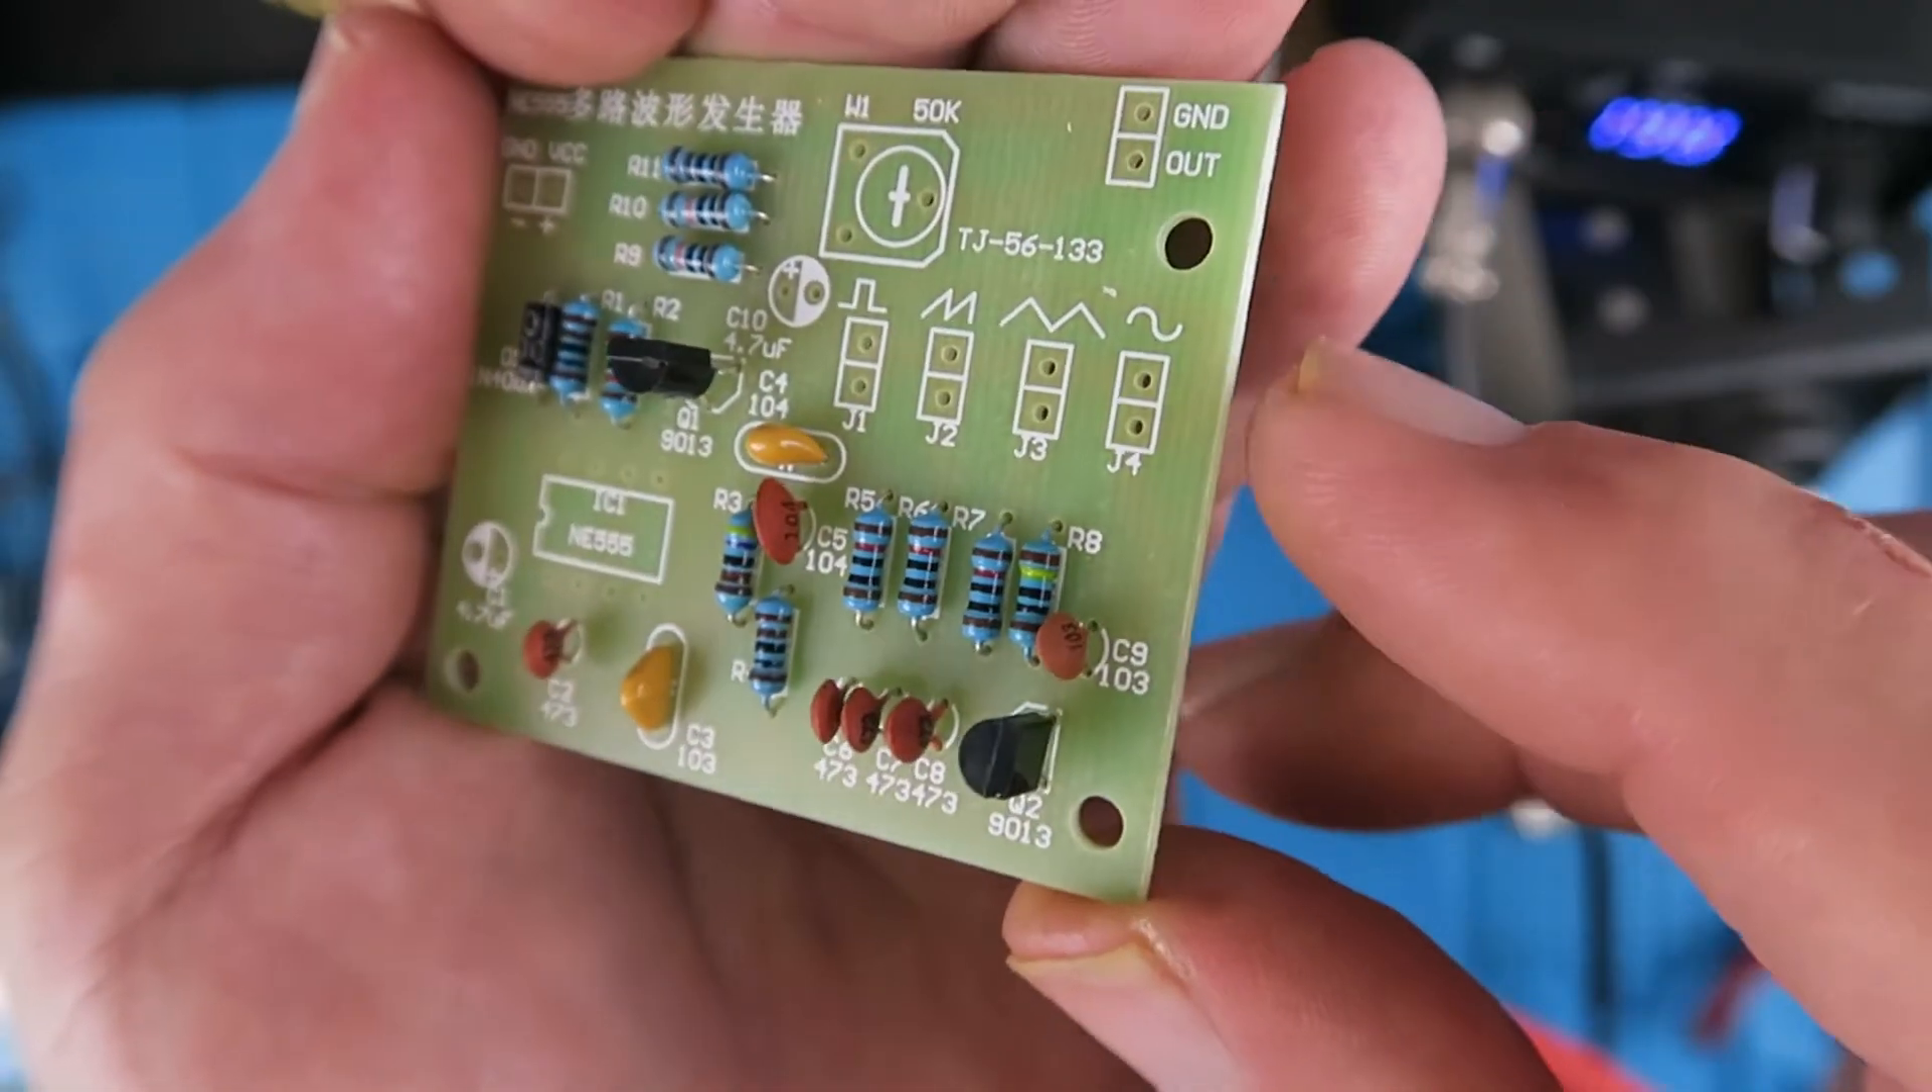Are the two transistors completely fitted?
Yes.